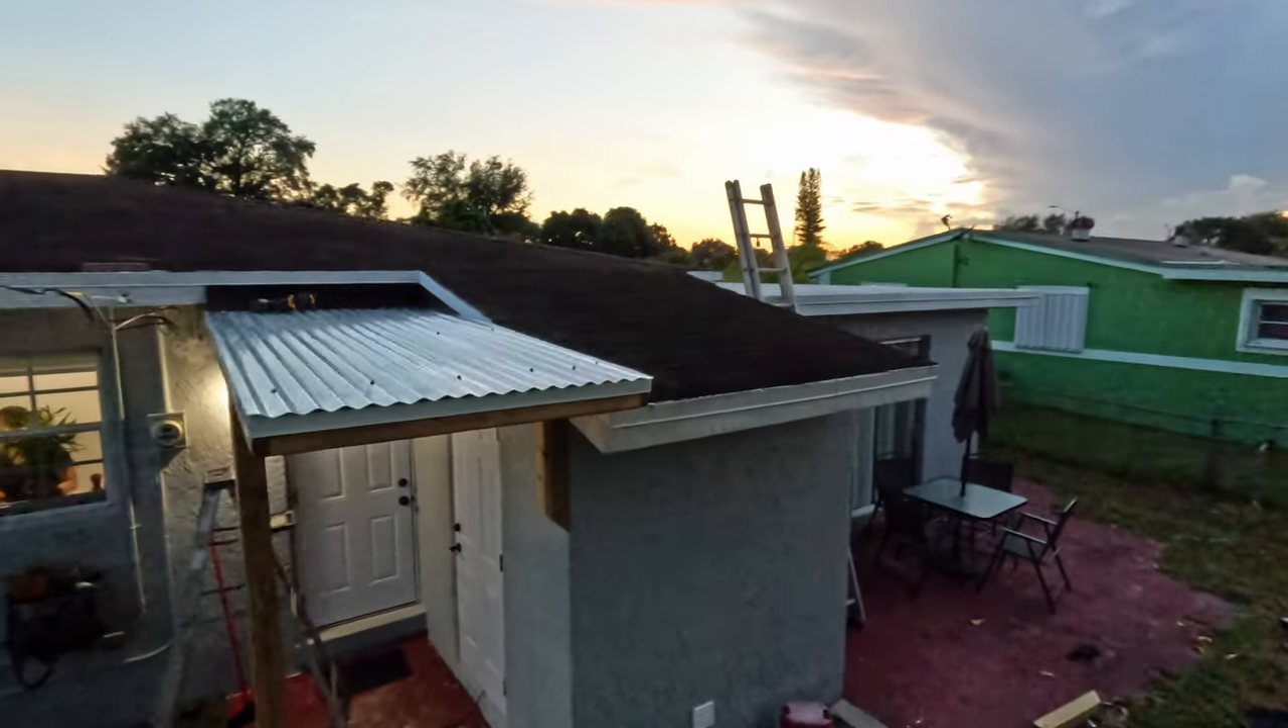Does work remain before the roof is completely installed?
No.